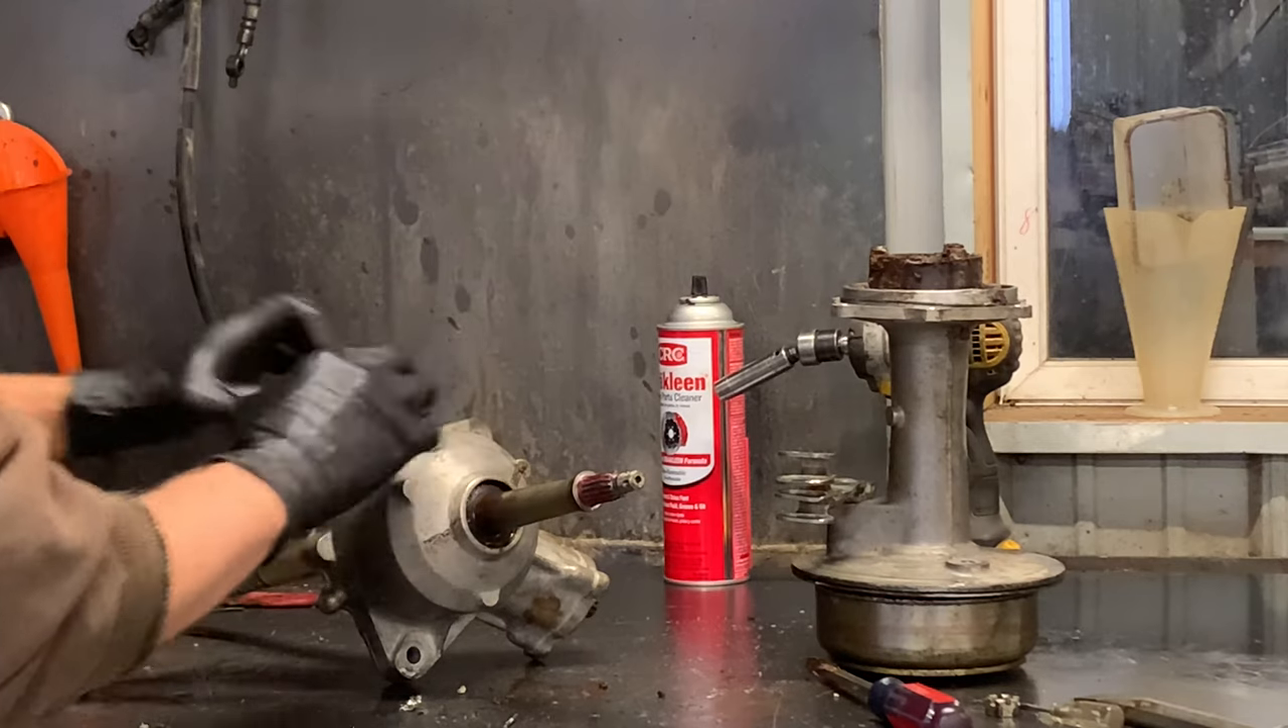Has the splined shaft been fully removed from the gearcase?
No.